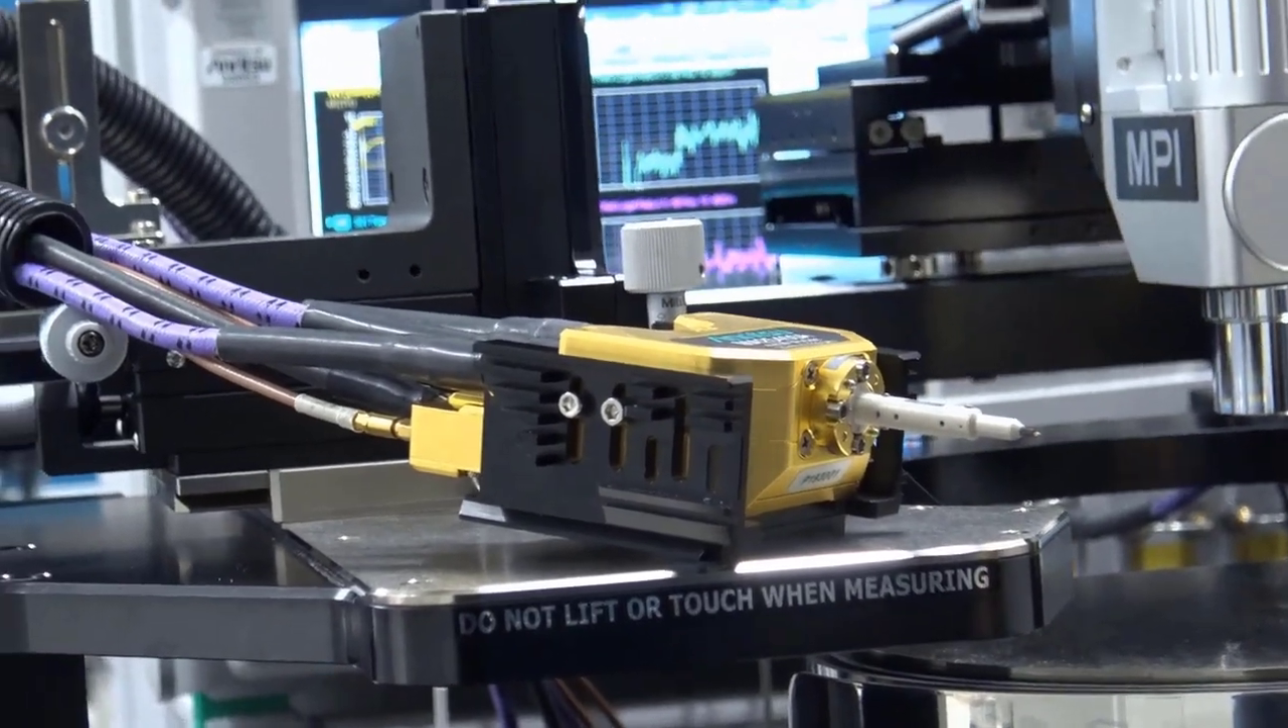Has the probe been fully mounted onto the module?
Yes.